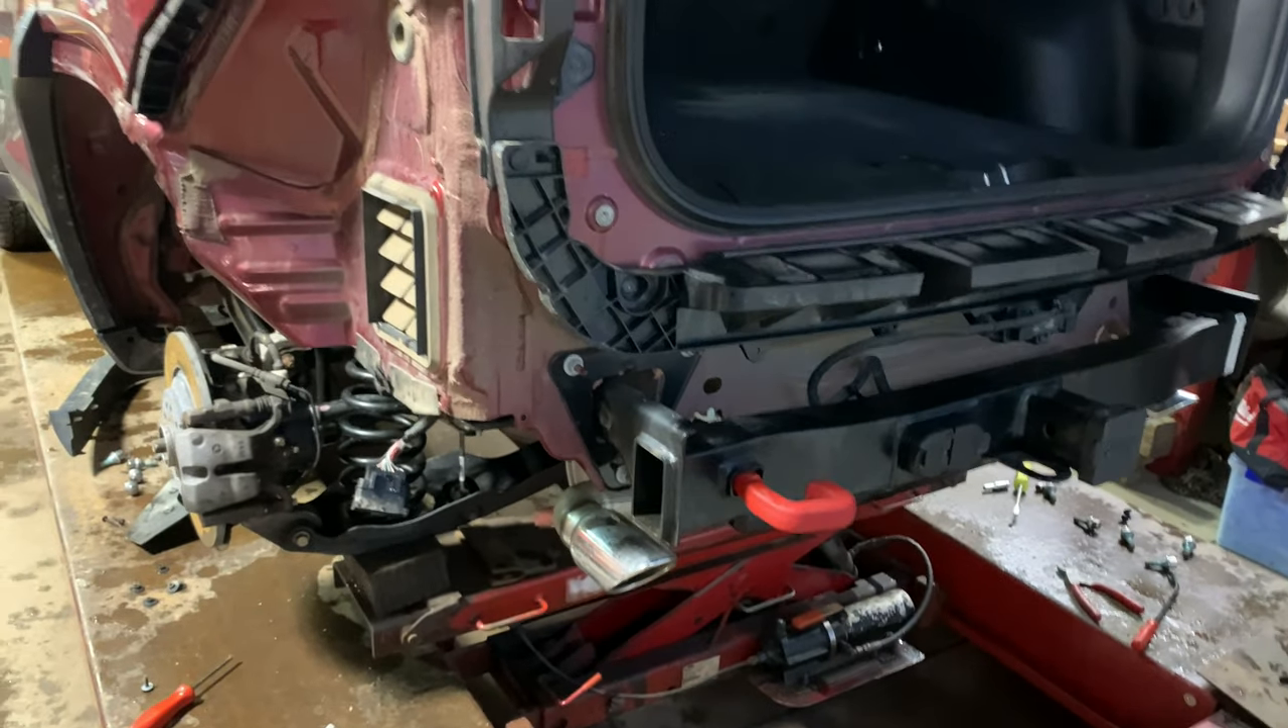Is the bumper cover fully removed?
Yes.